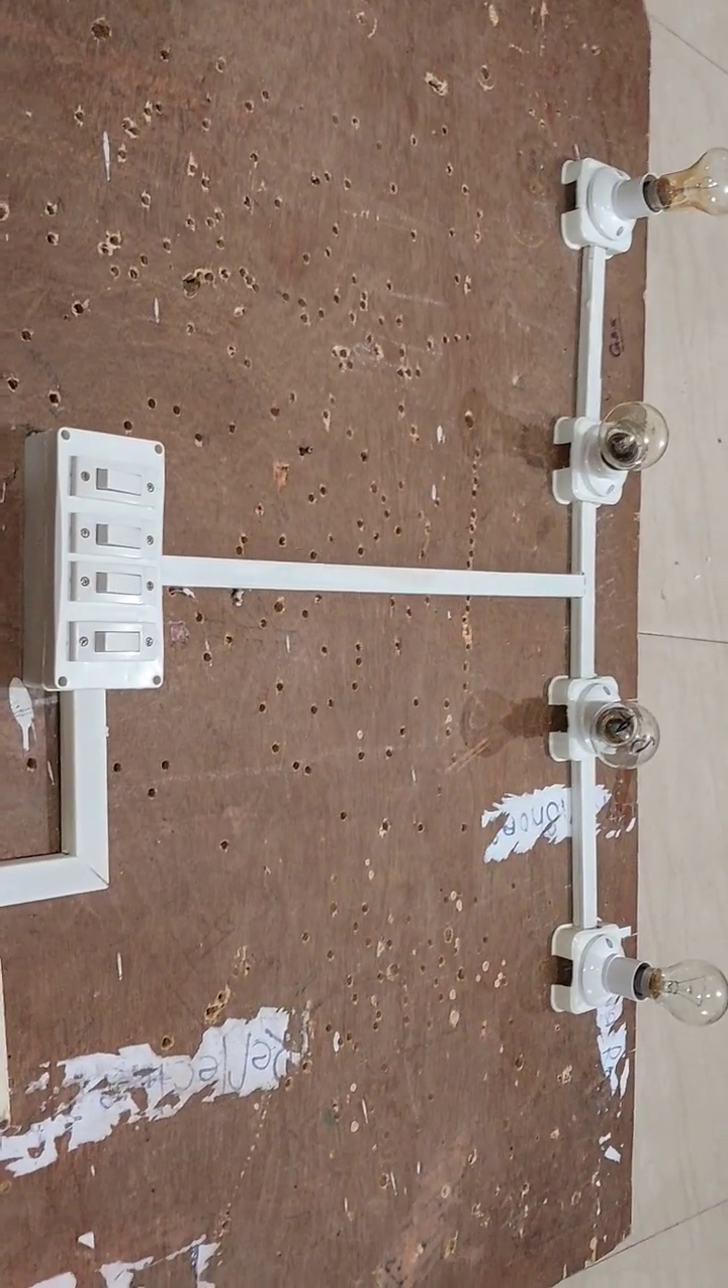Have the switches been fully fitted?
Yes.